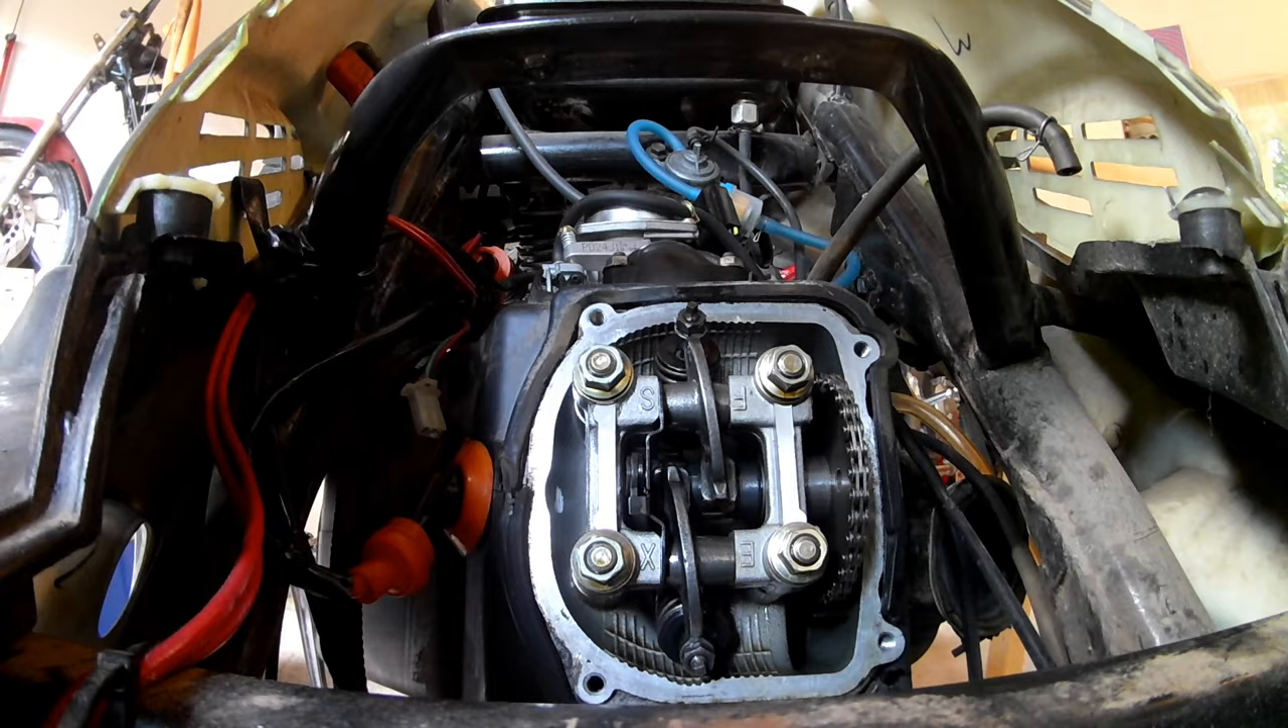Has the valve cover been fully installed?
No.